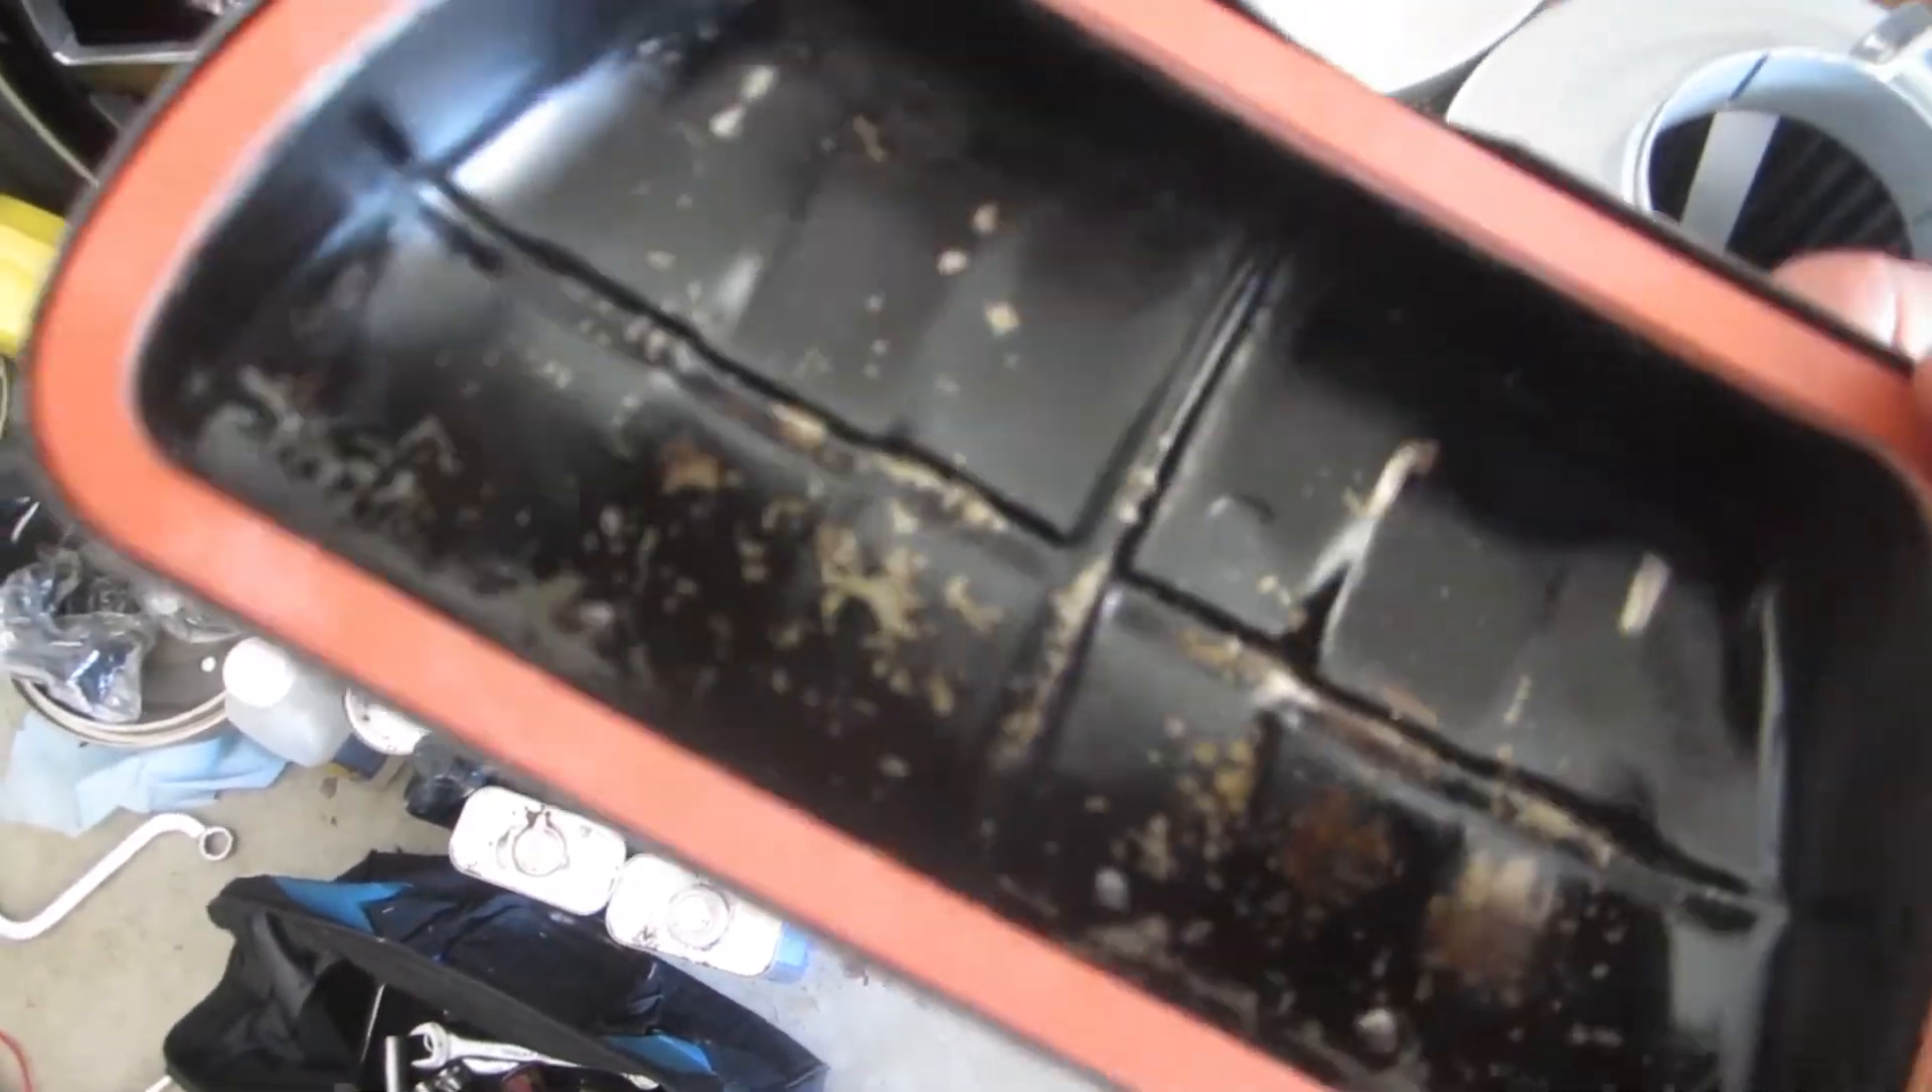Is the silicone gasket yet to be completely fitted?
No.